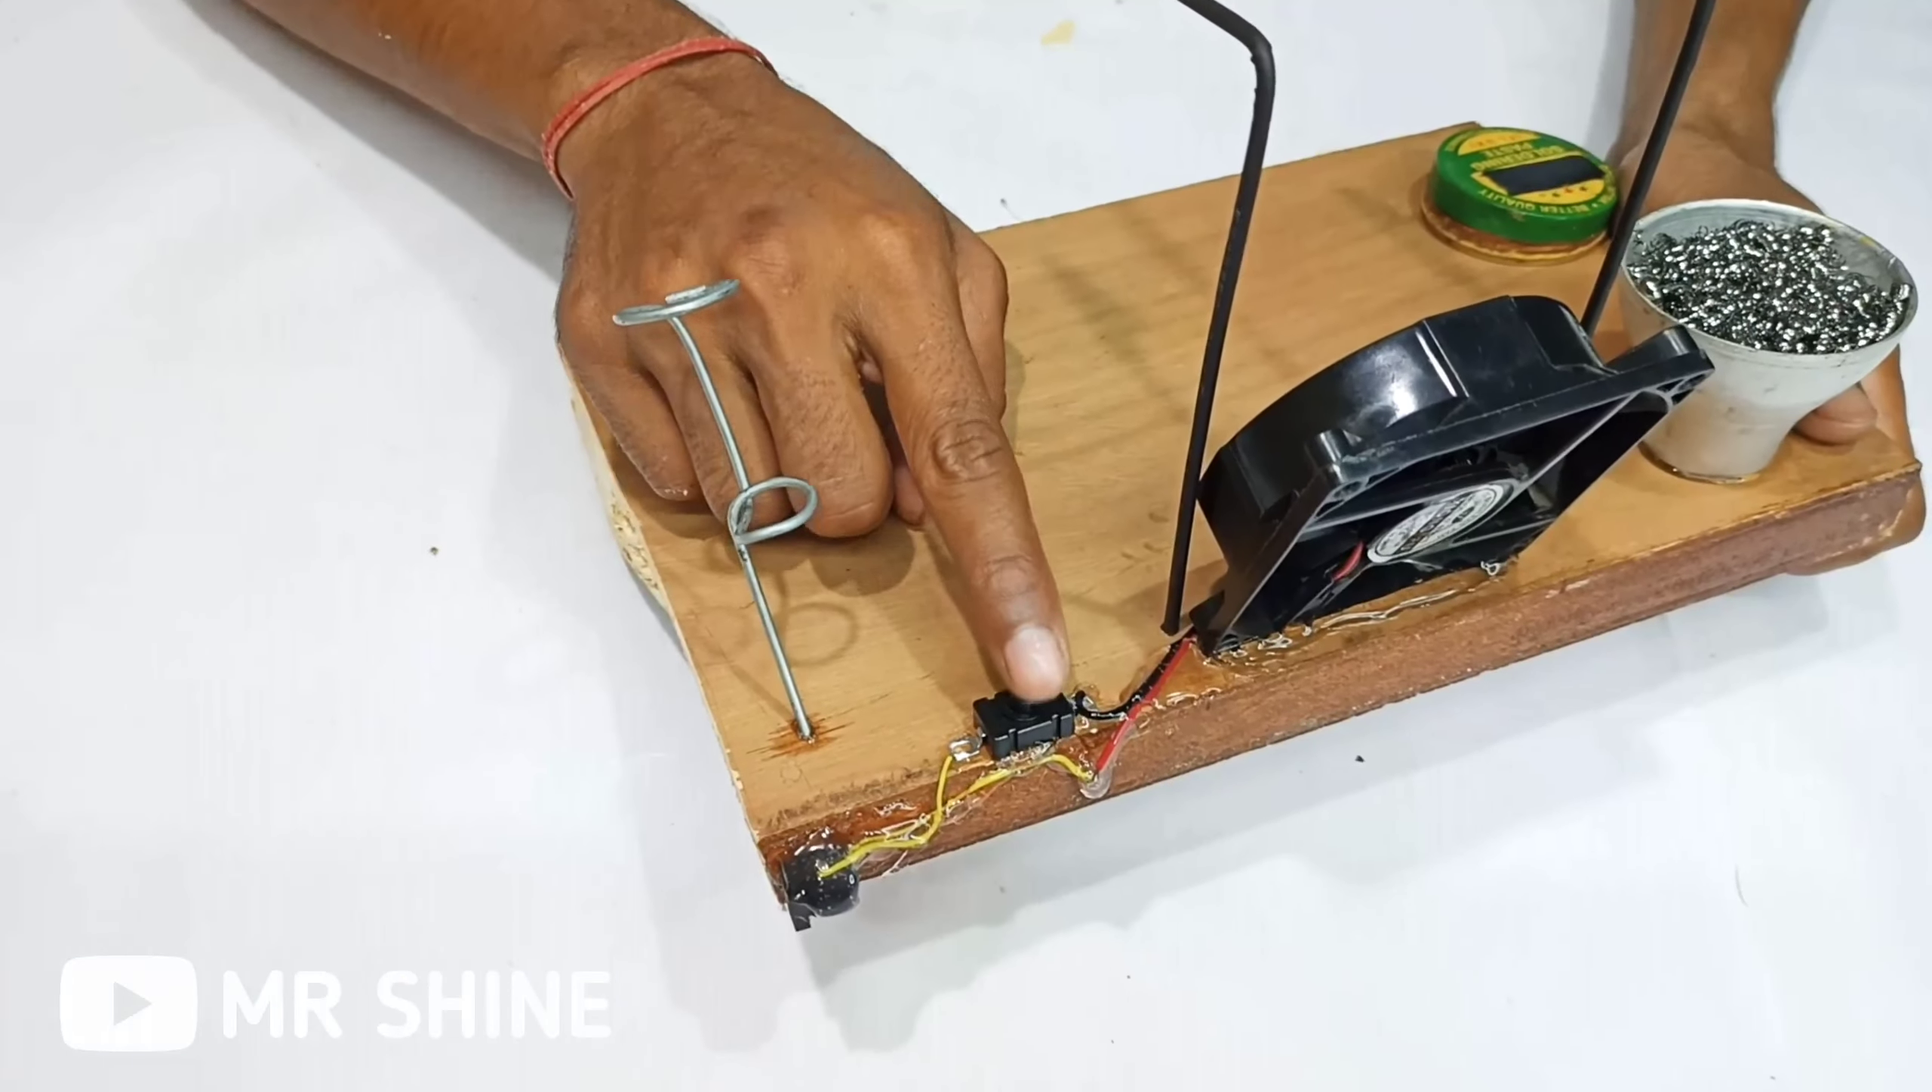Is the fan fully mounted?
Yes.